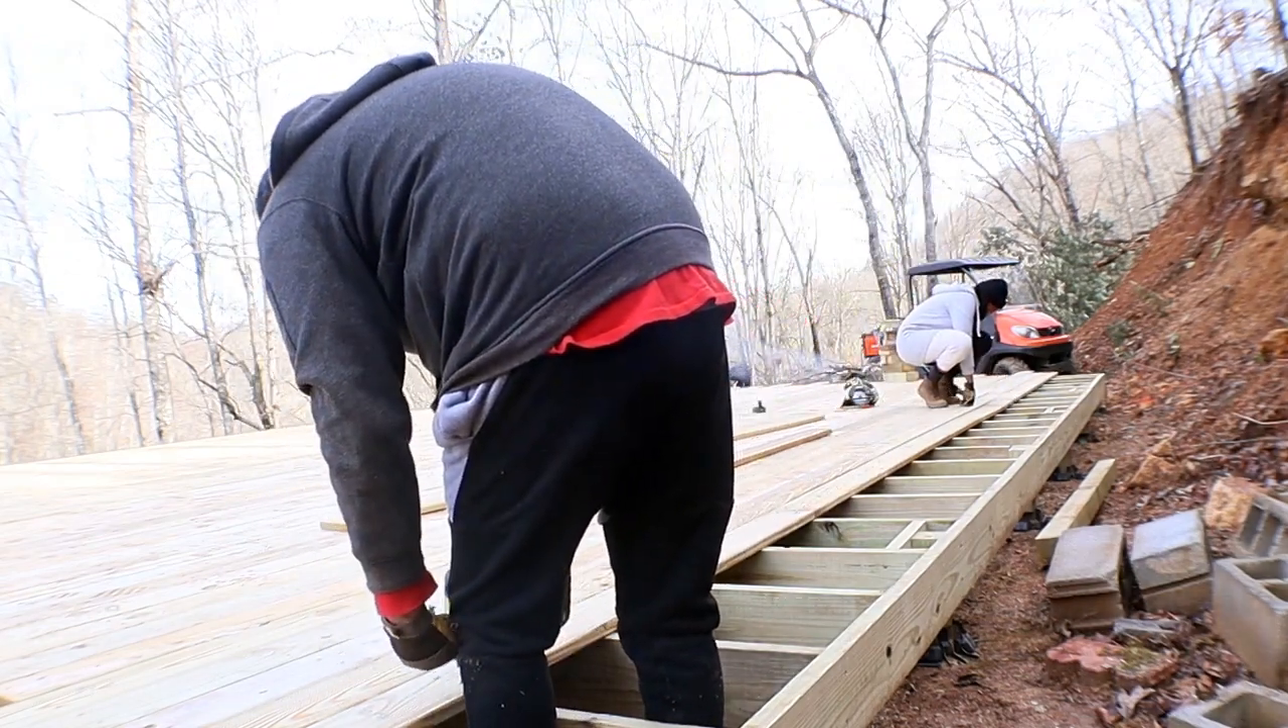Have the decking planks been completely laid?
No.